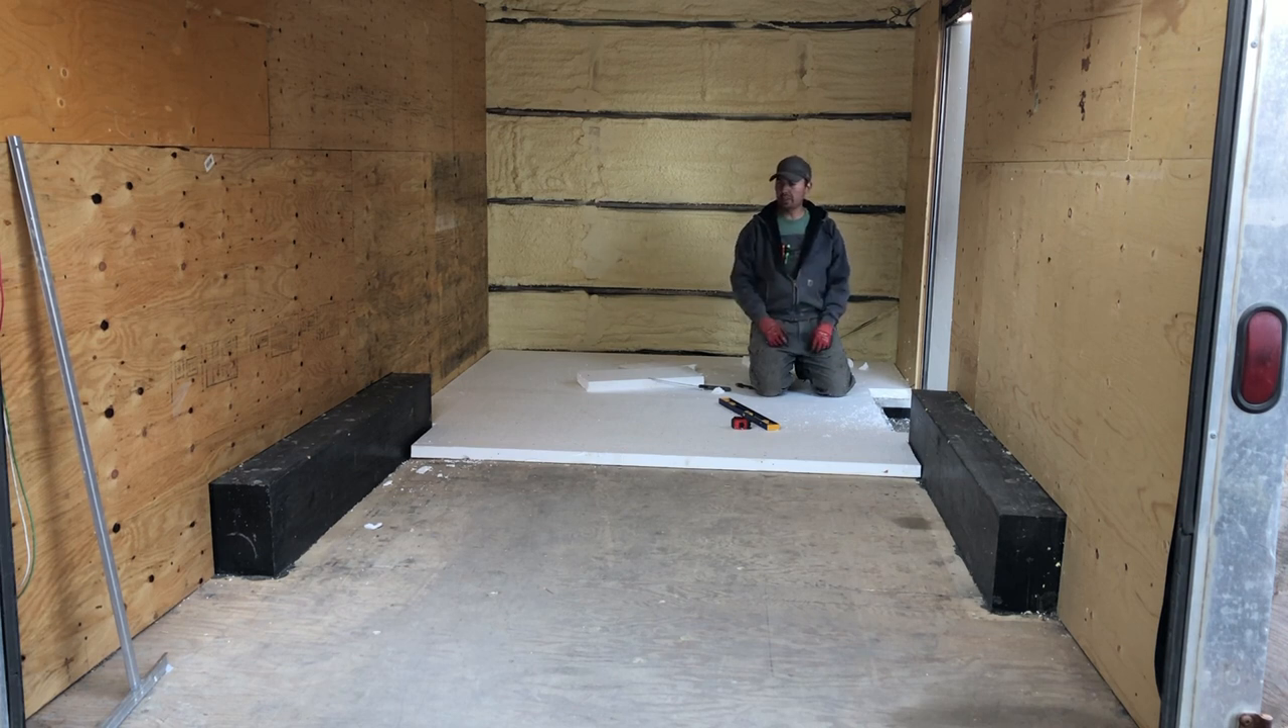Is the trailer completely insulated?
No.